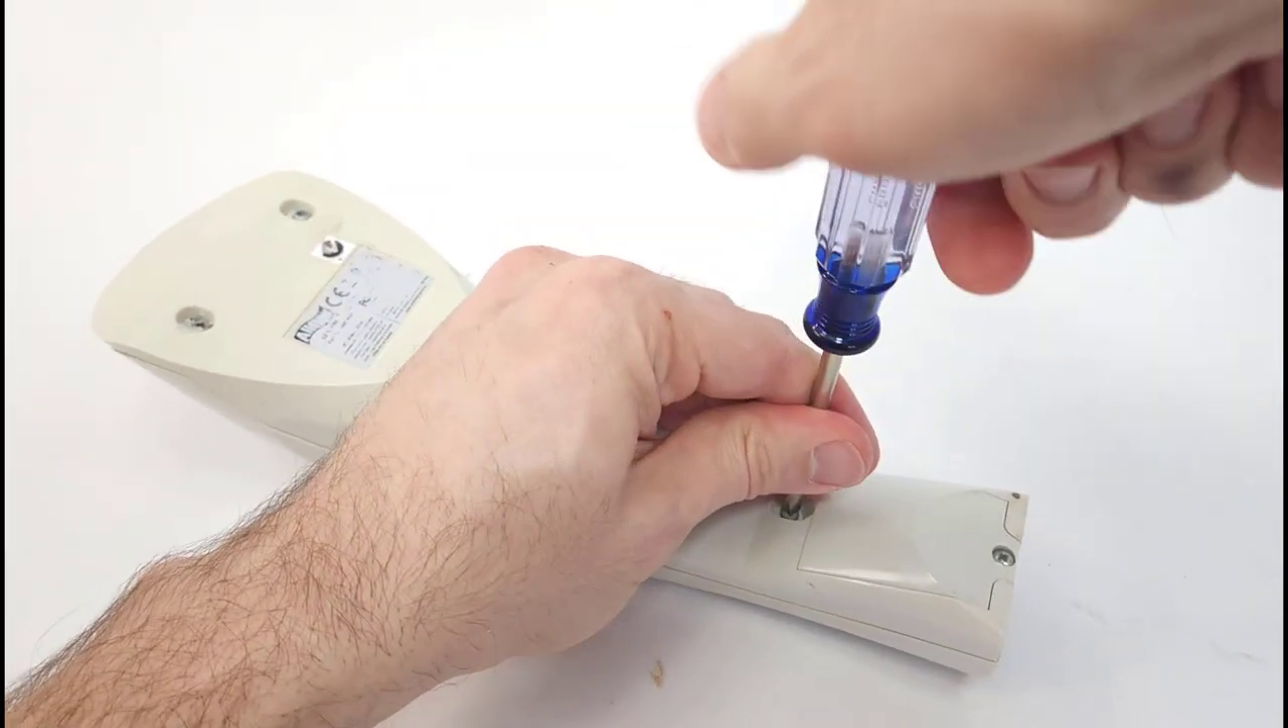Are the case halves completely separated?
No.